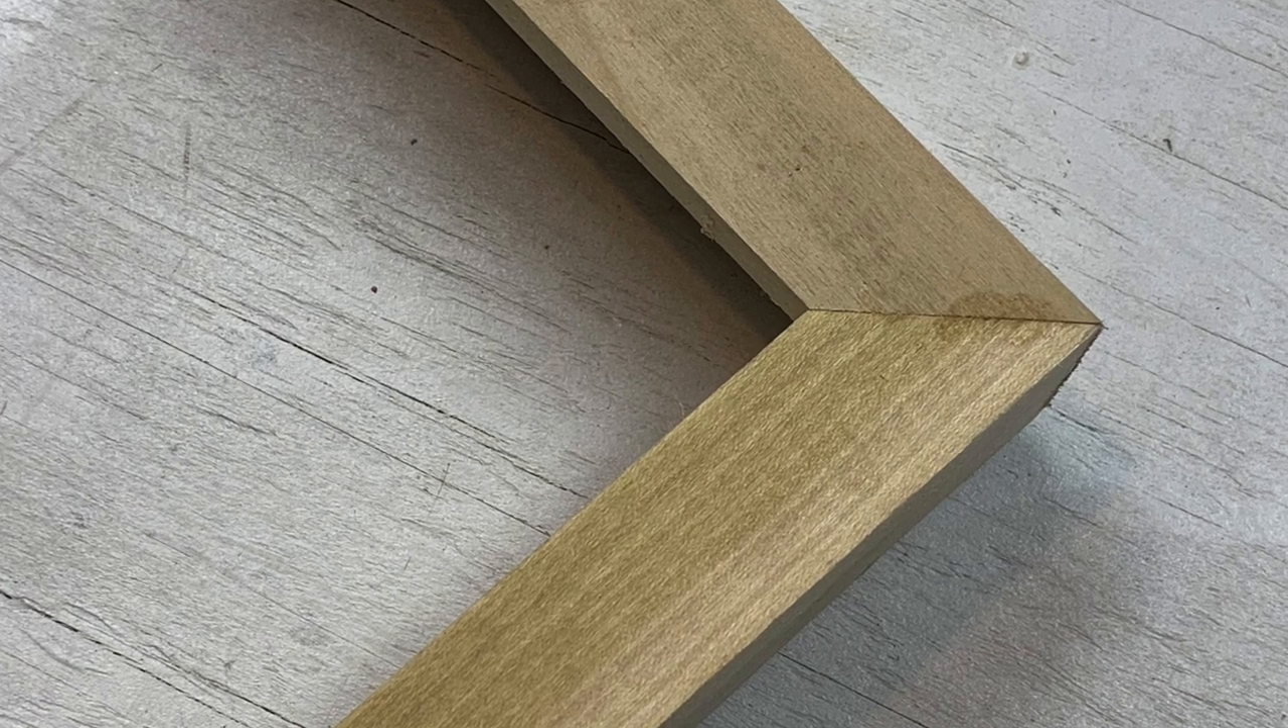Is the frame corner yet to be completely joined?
No.